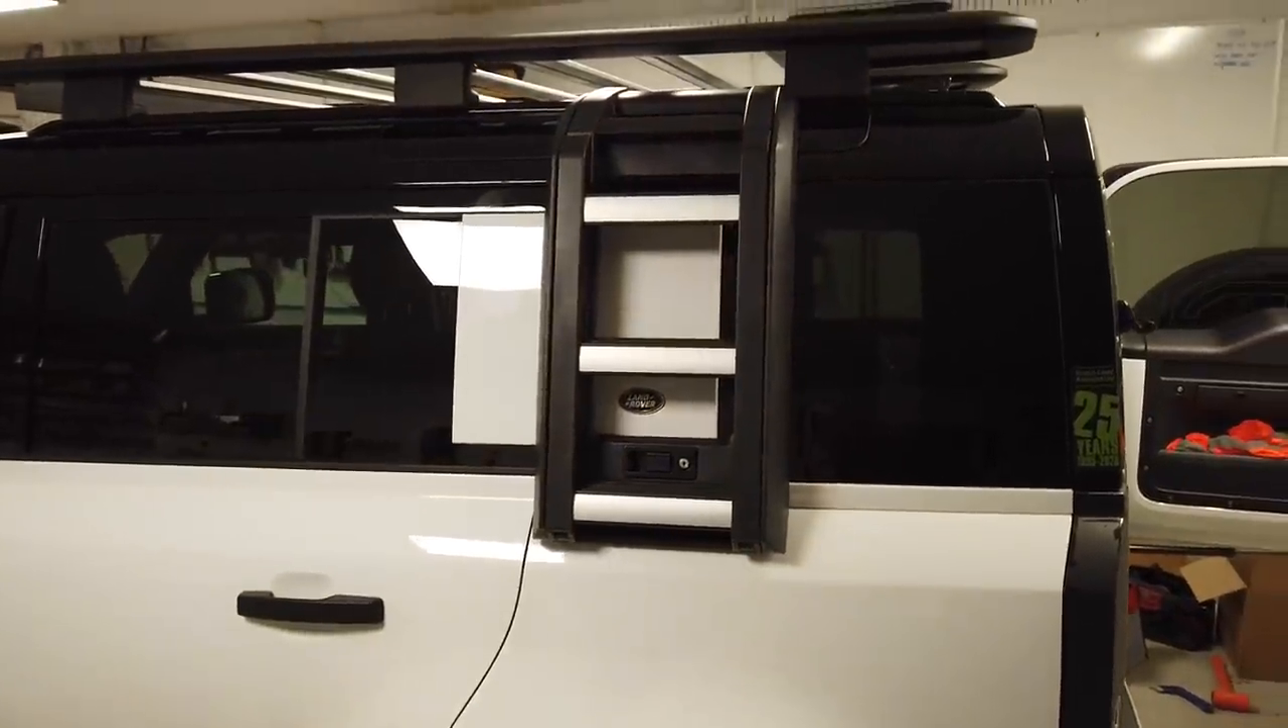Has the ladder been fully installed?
Yes.